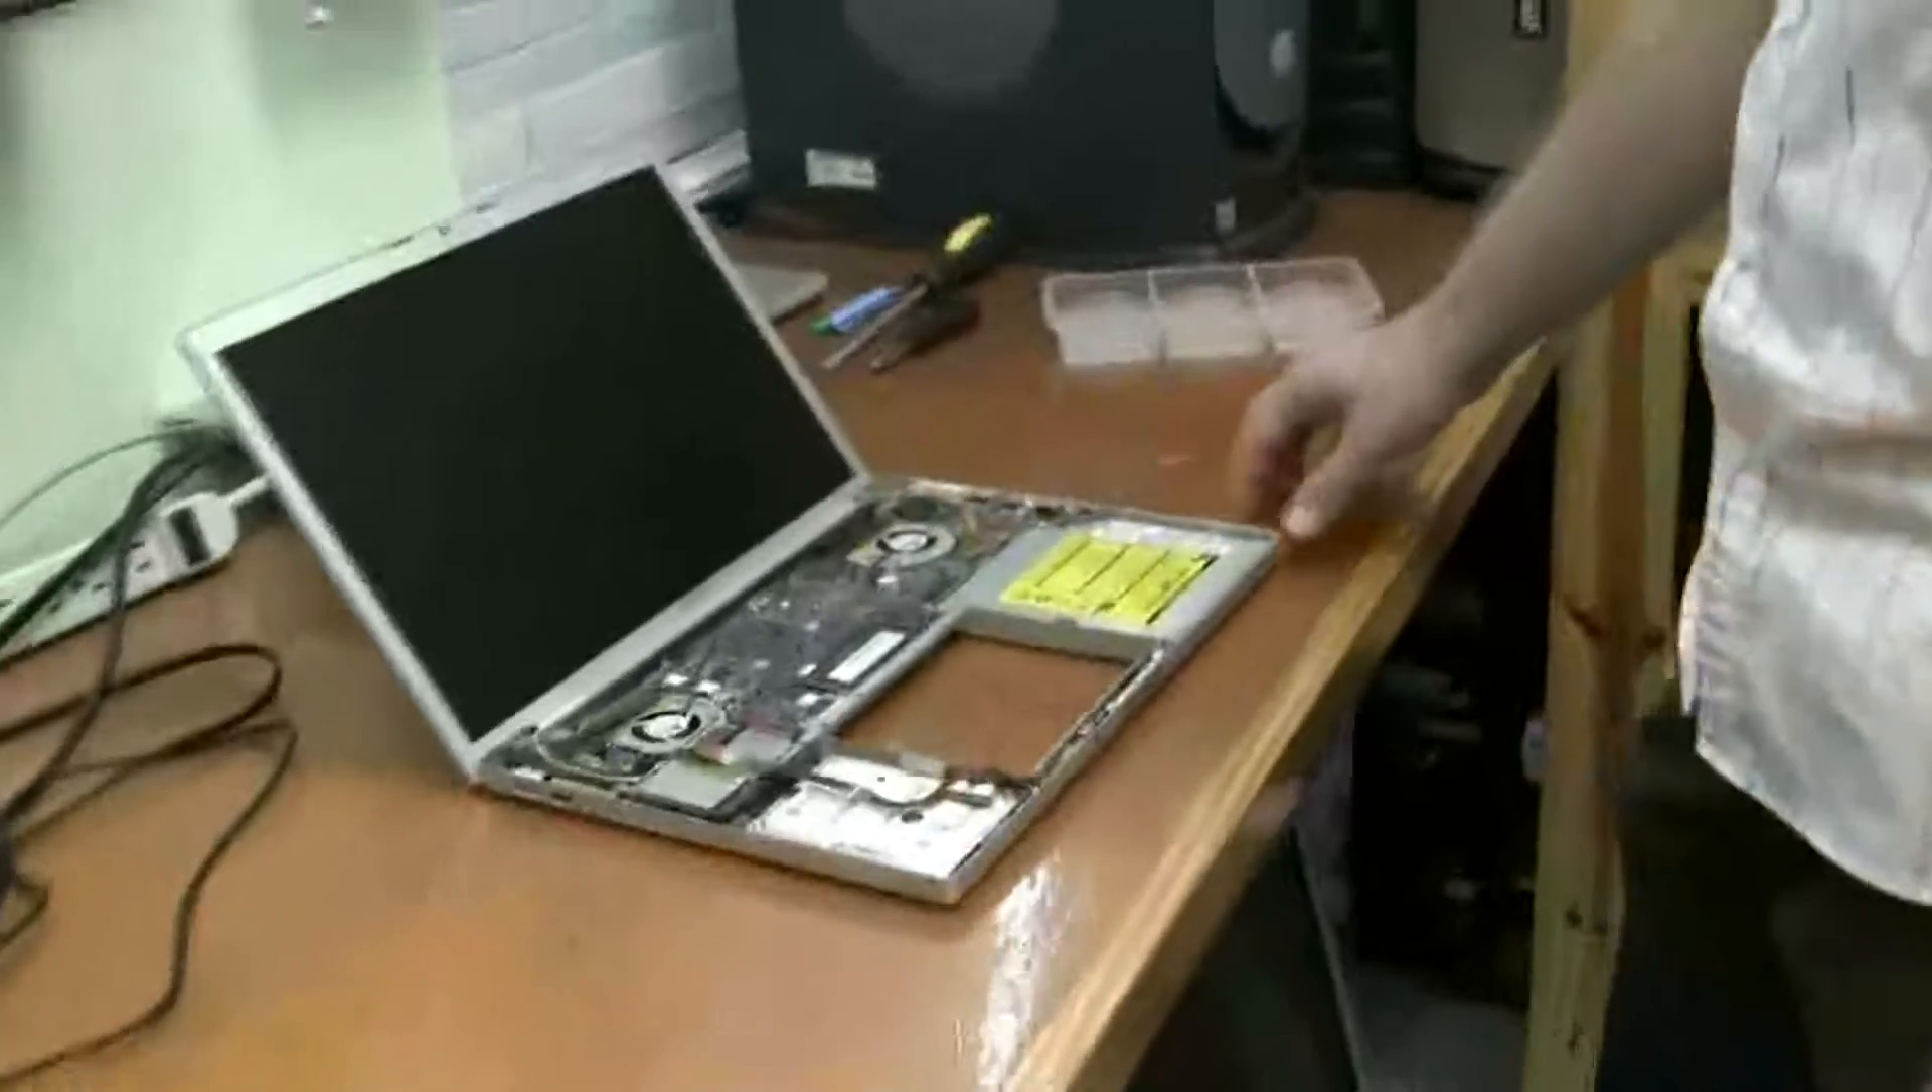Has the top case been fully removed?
Yes.